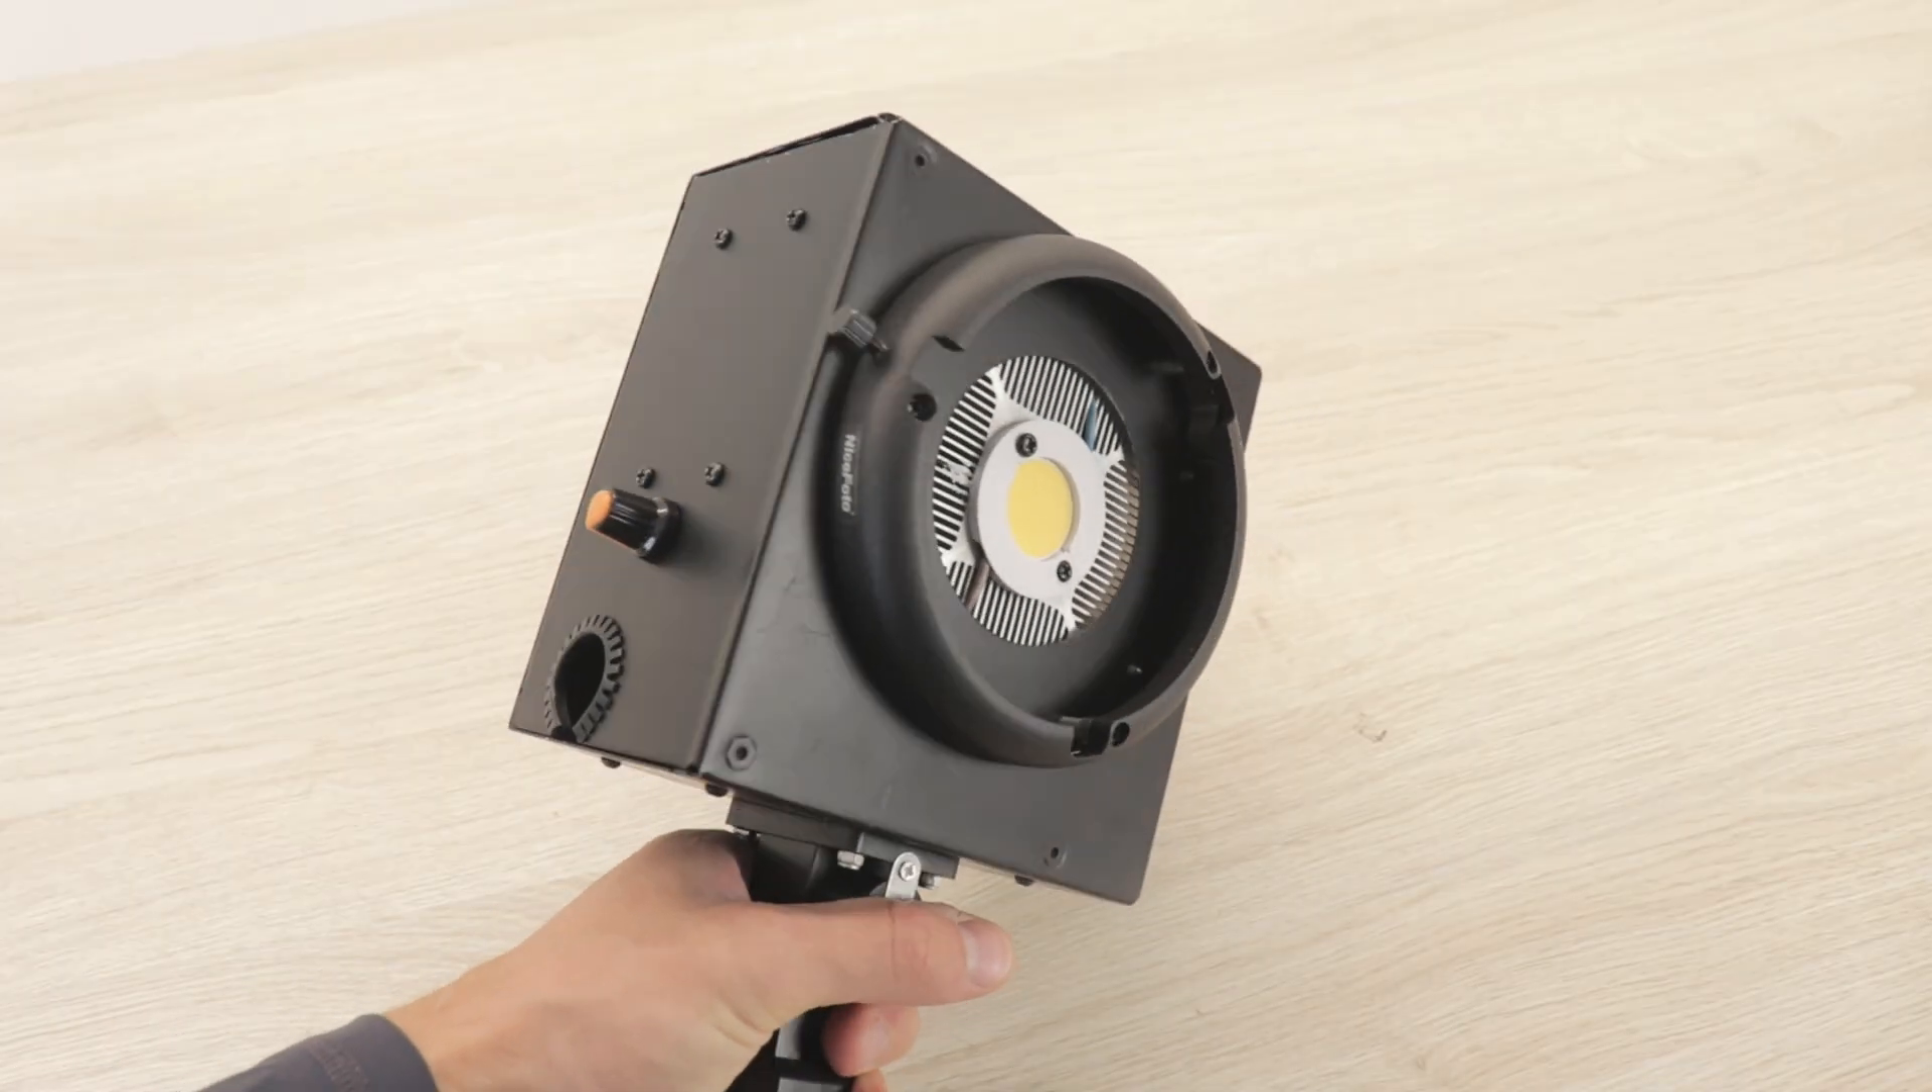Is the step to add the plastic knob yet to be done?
No.